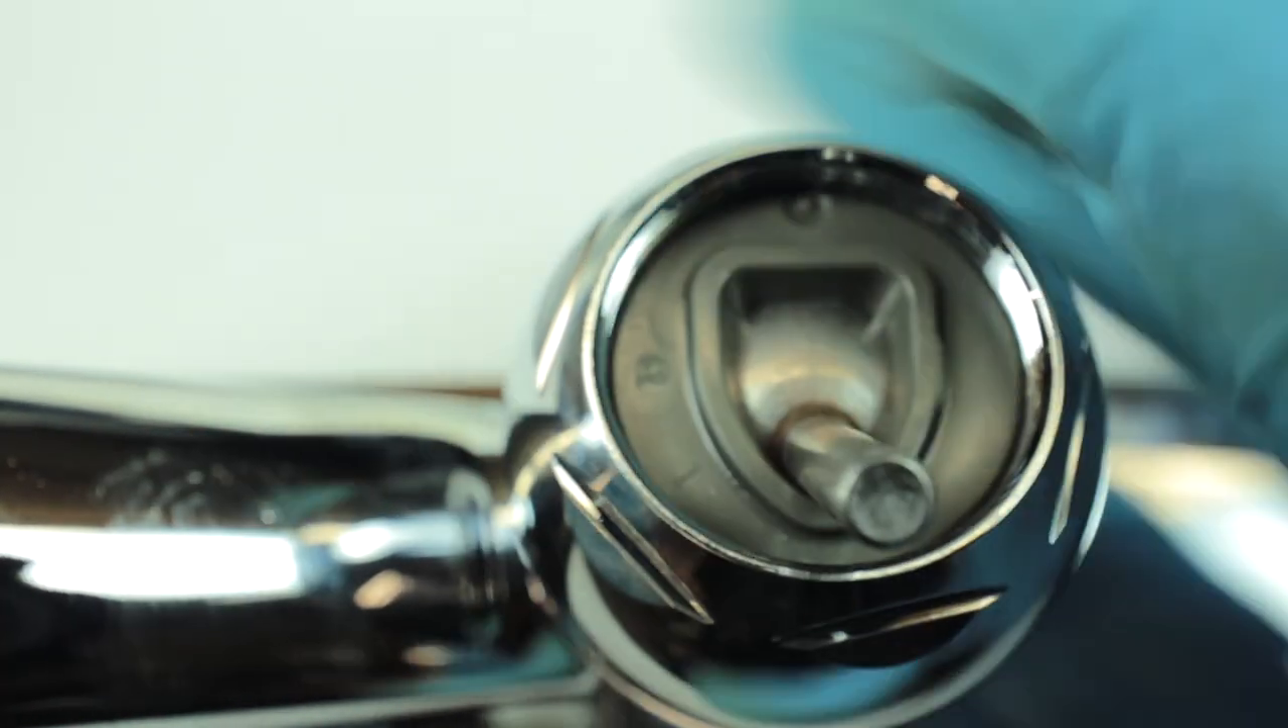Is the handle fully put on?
No.